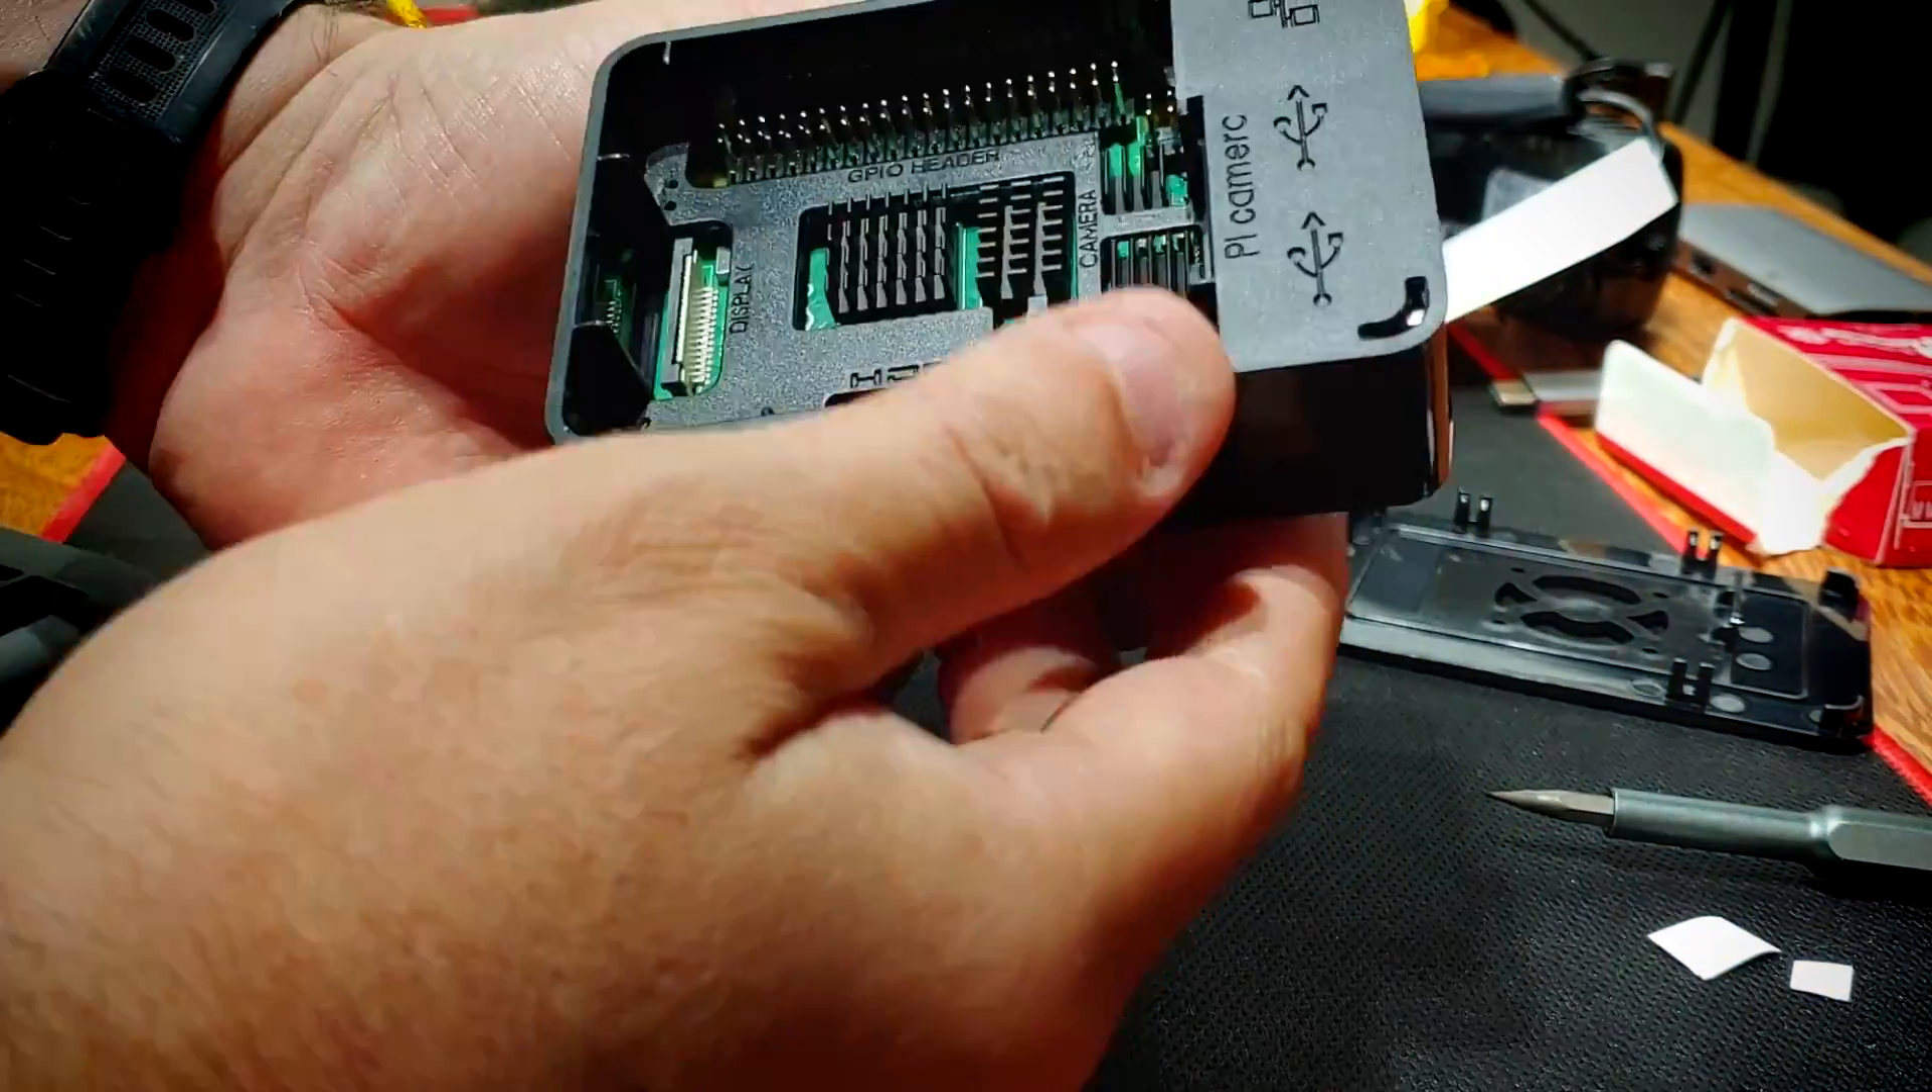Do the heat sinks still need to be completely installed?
No.